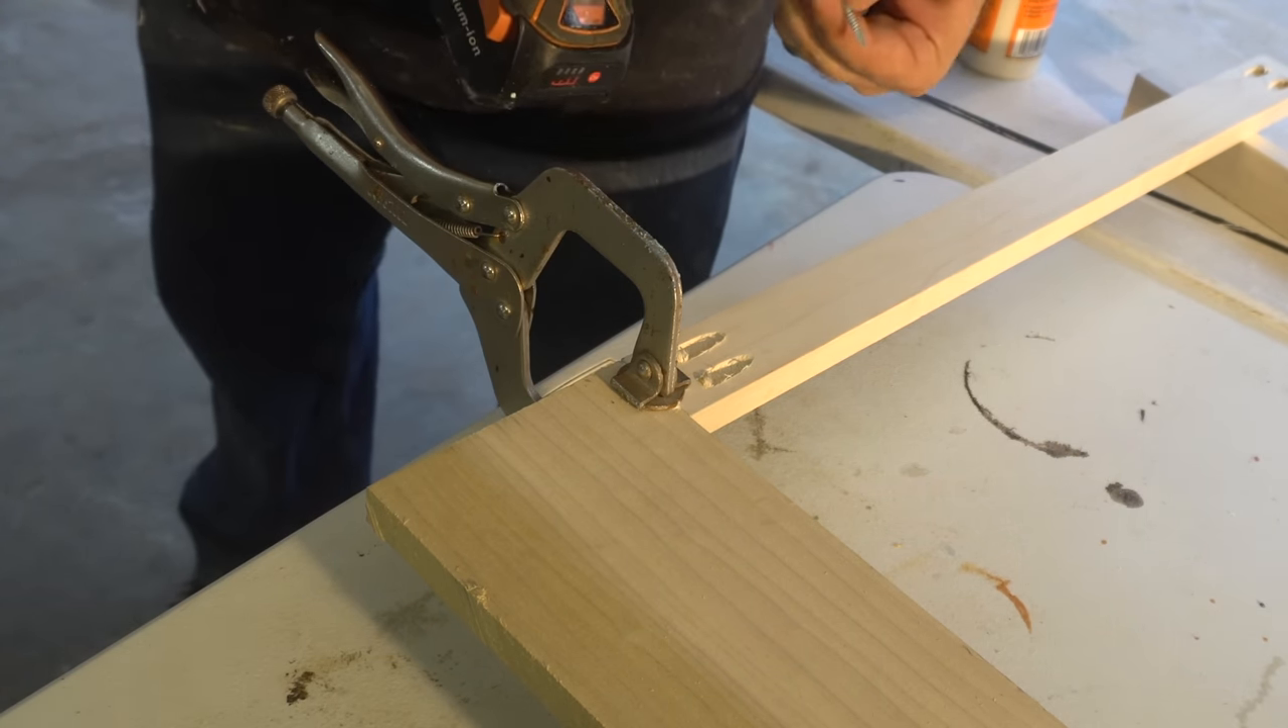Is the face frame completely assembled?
No.